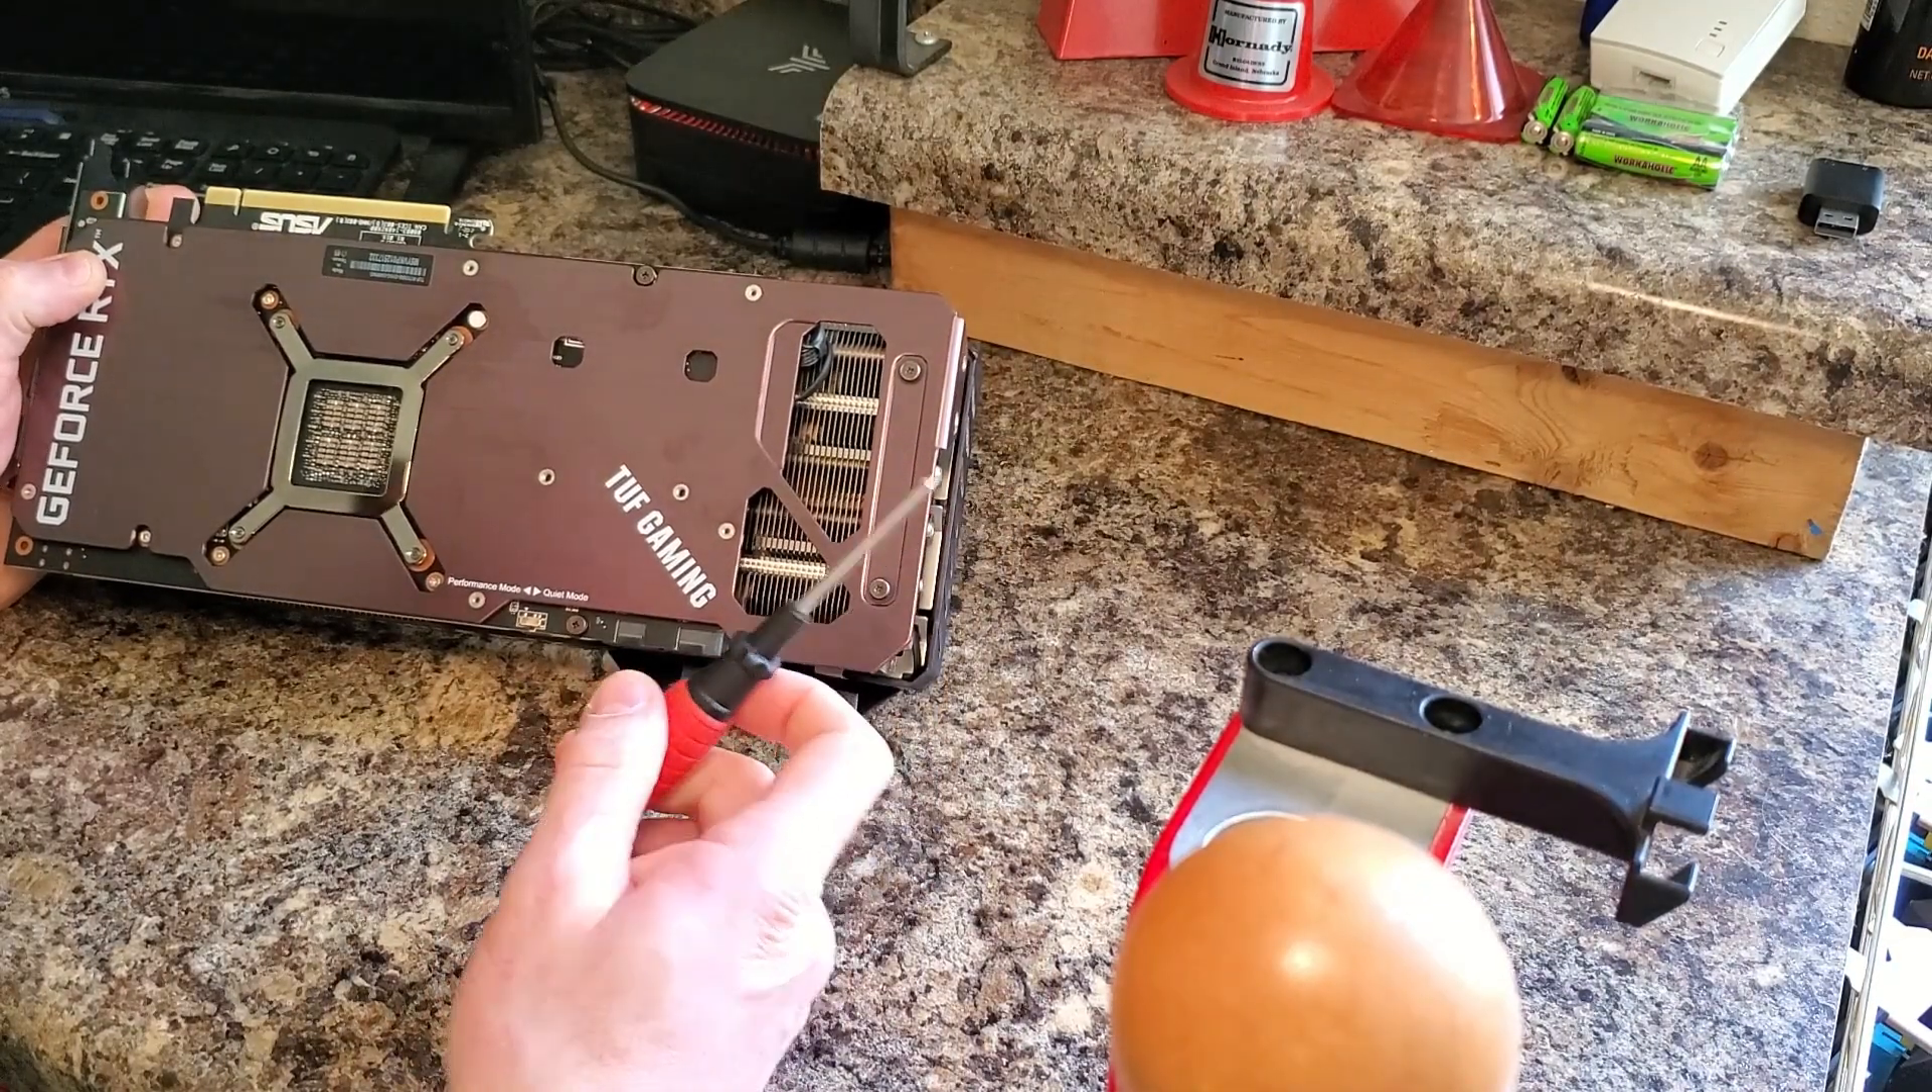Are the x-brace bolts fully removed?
No.